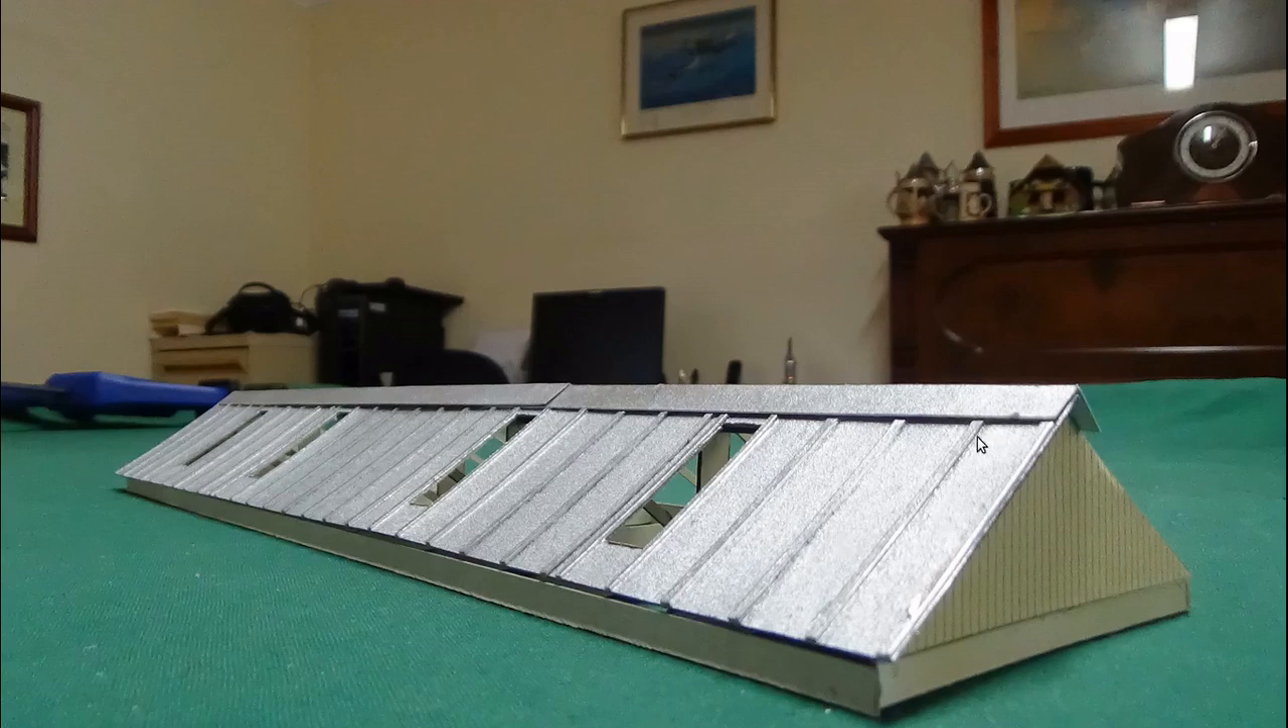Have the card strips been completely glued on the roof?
Yes.